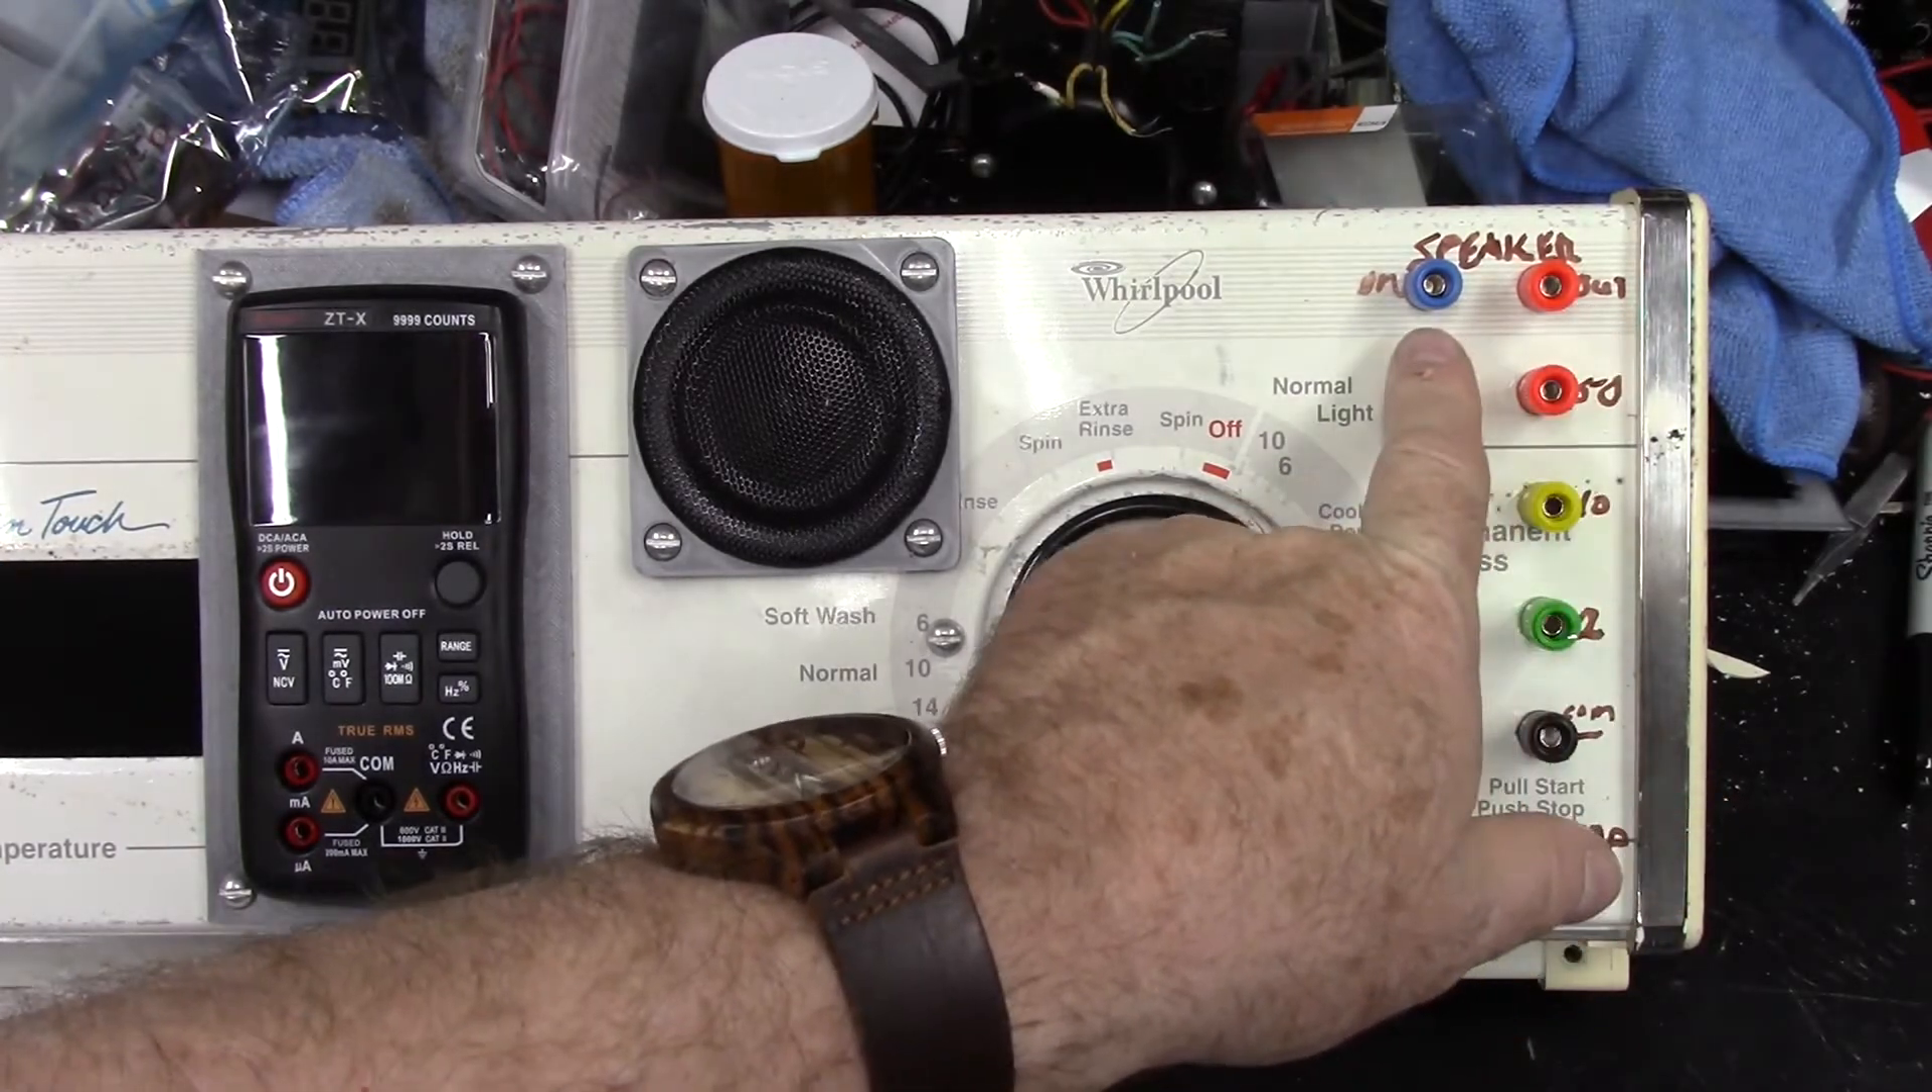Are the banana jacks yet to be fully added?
No.